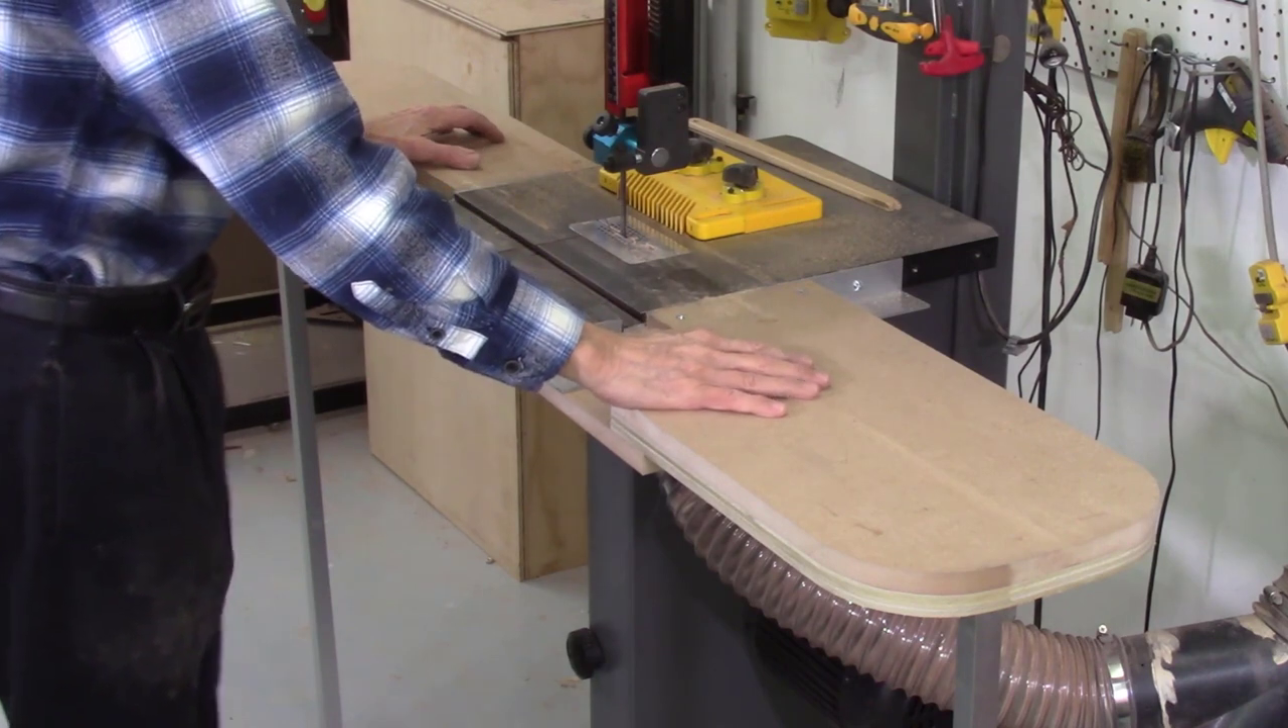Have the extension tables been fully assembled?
Yes.